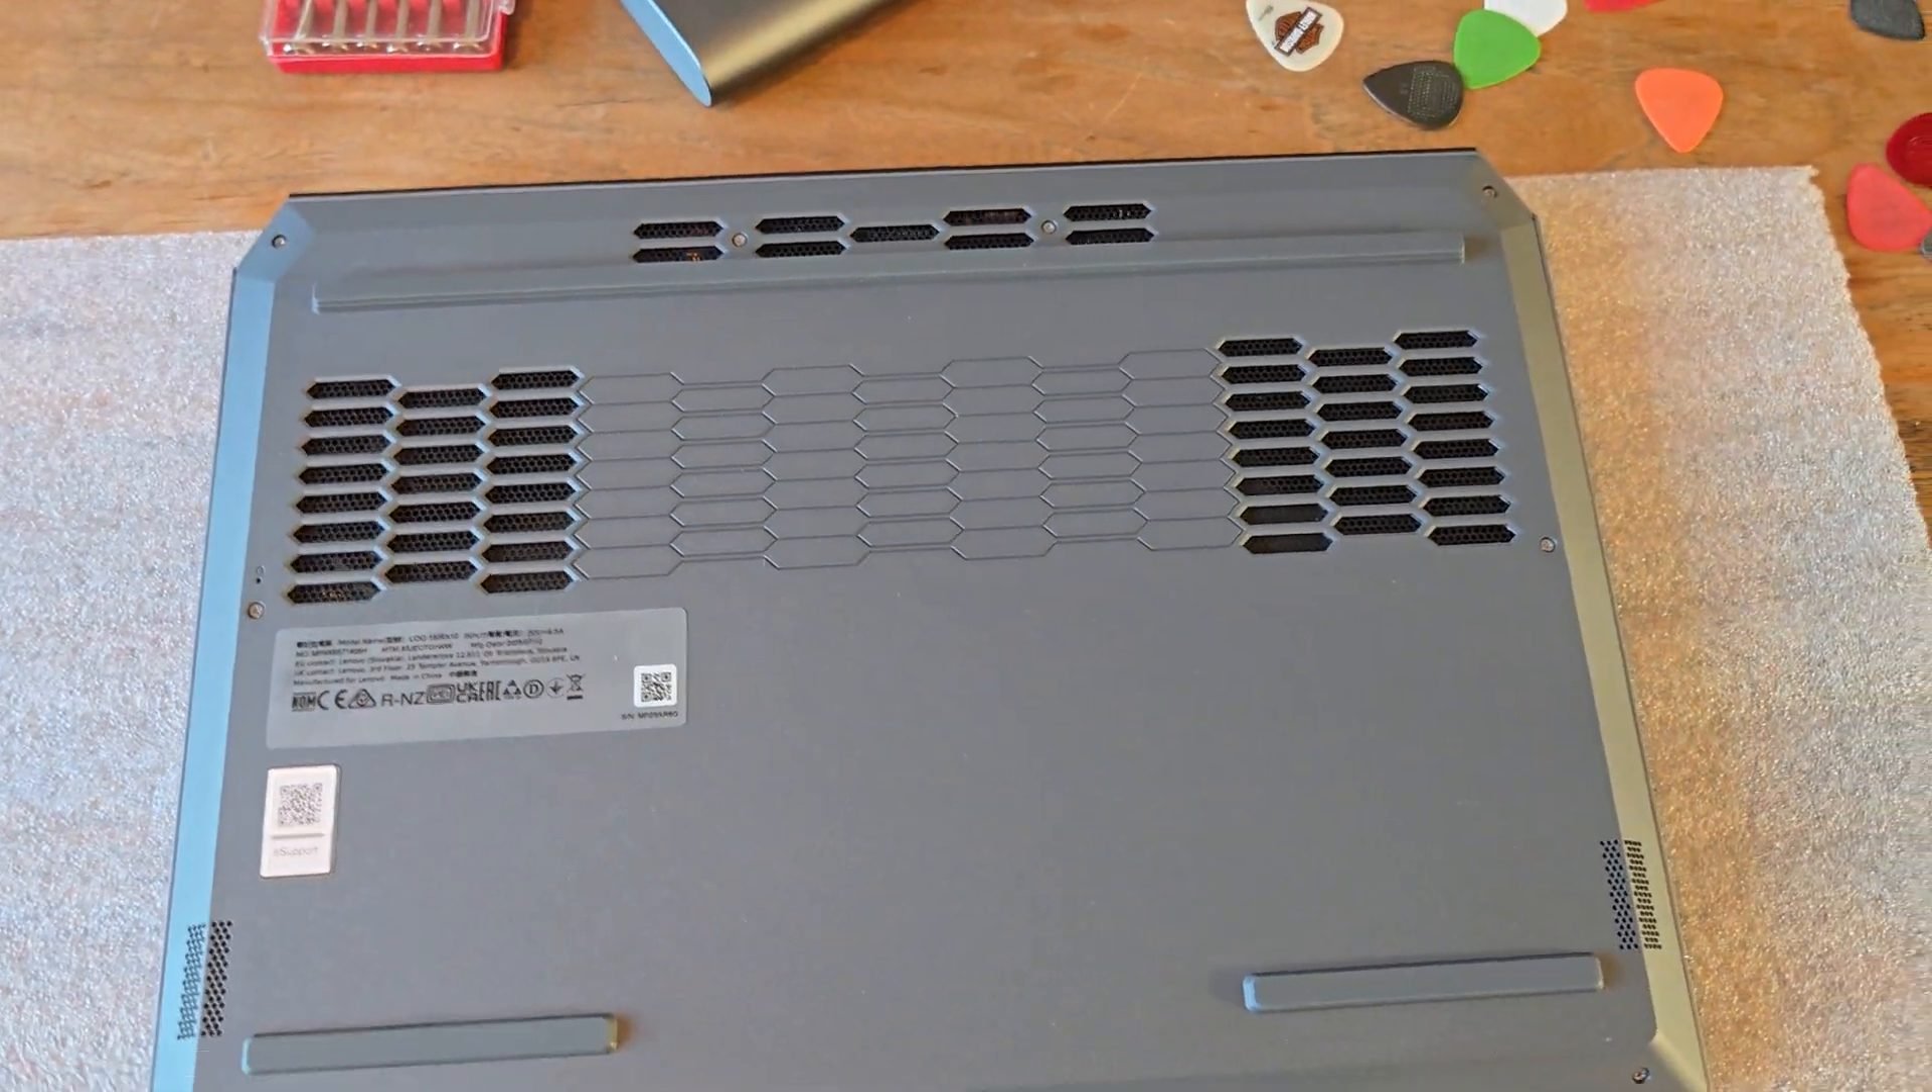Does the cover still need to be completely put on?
No.